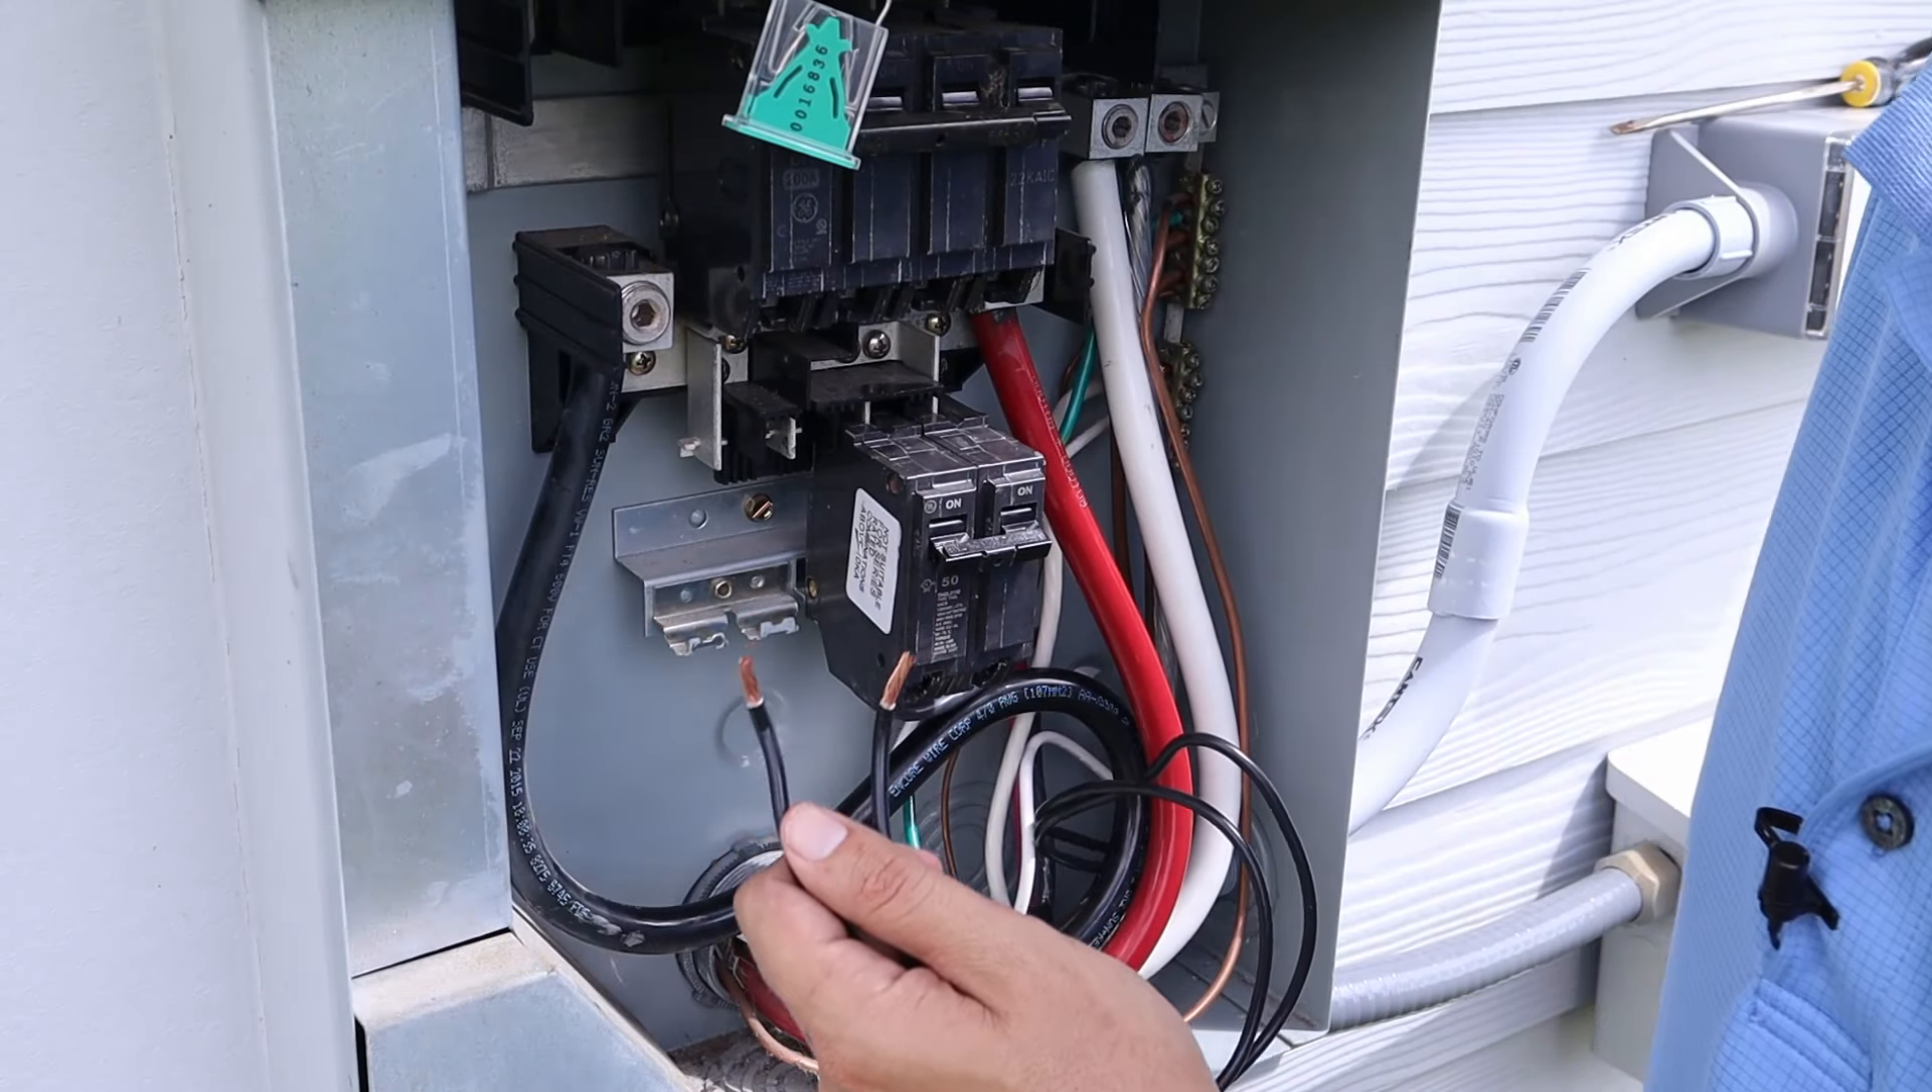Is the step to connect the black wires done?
No.